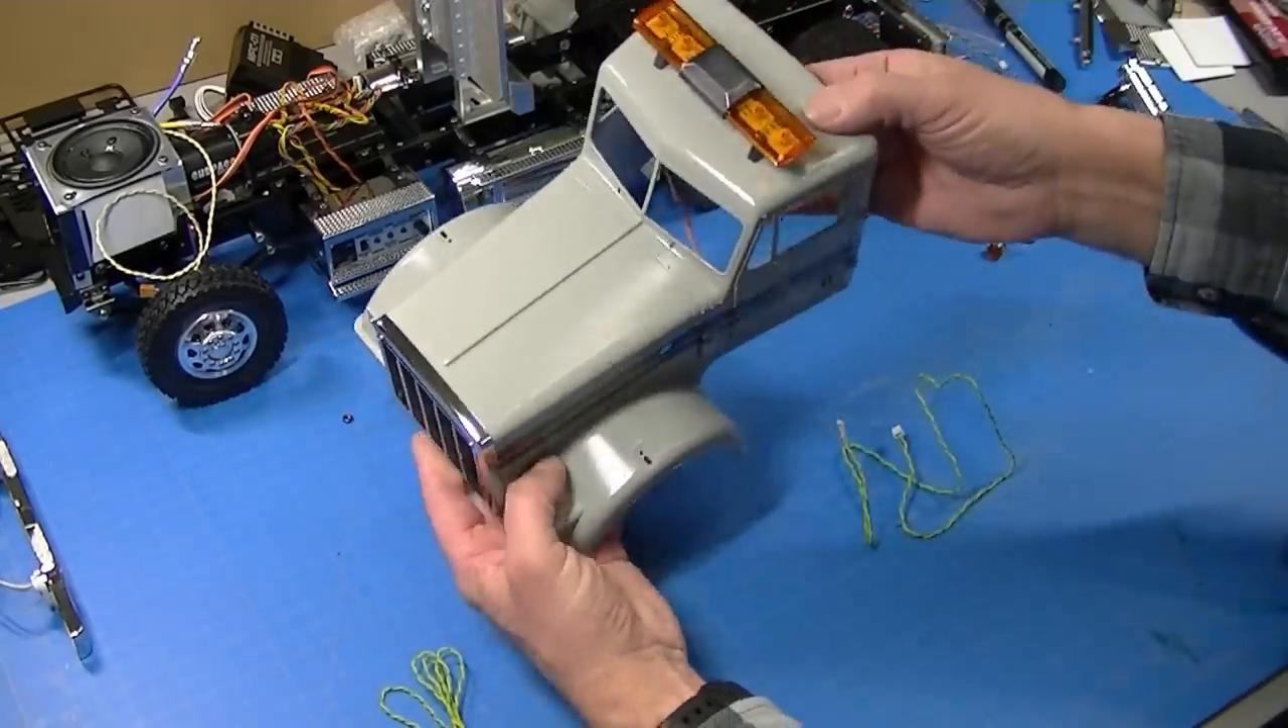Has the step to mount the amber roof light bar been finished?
Yes.